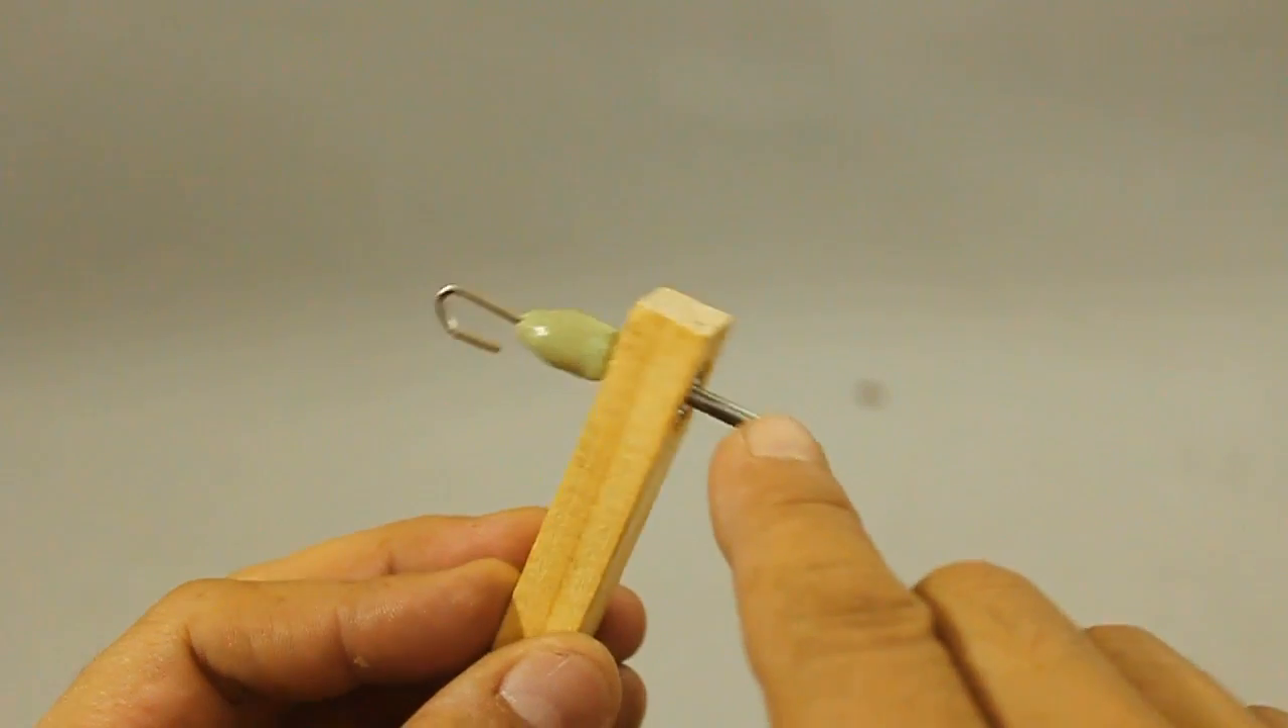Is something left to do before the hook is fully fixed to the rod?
No.